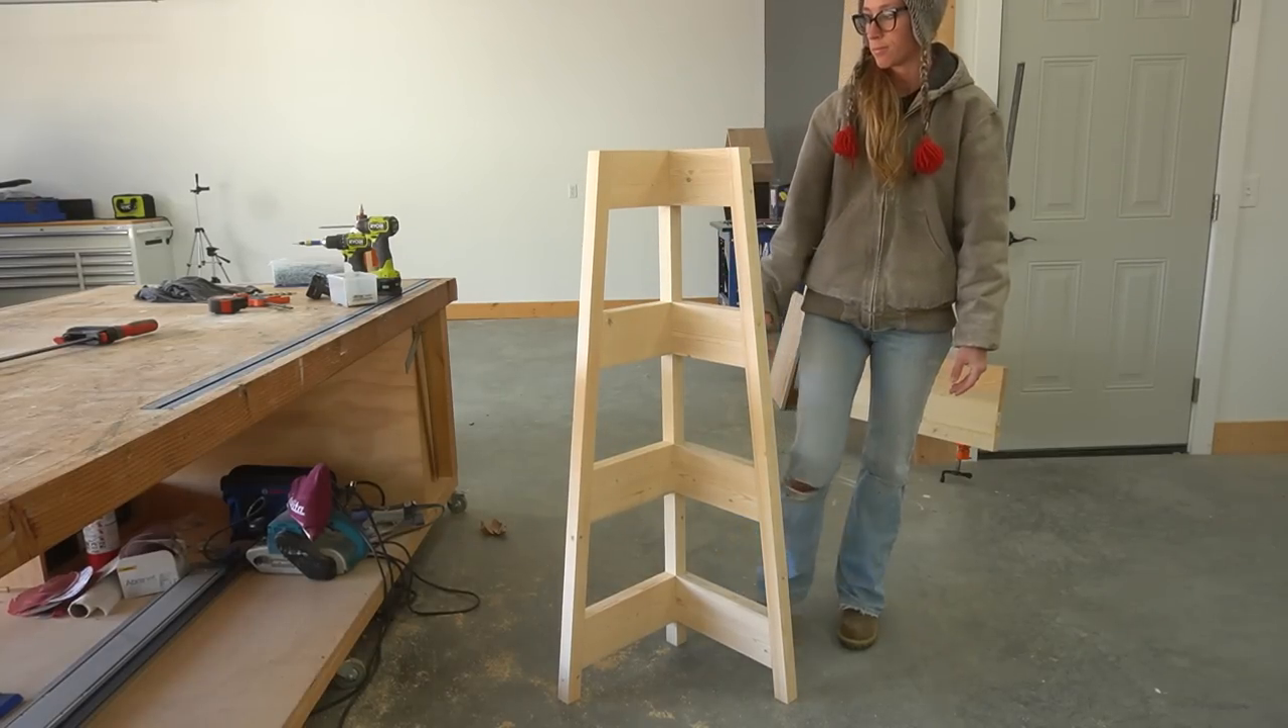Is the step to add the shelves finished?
No.